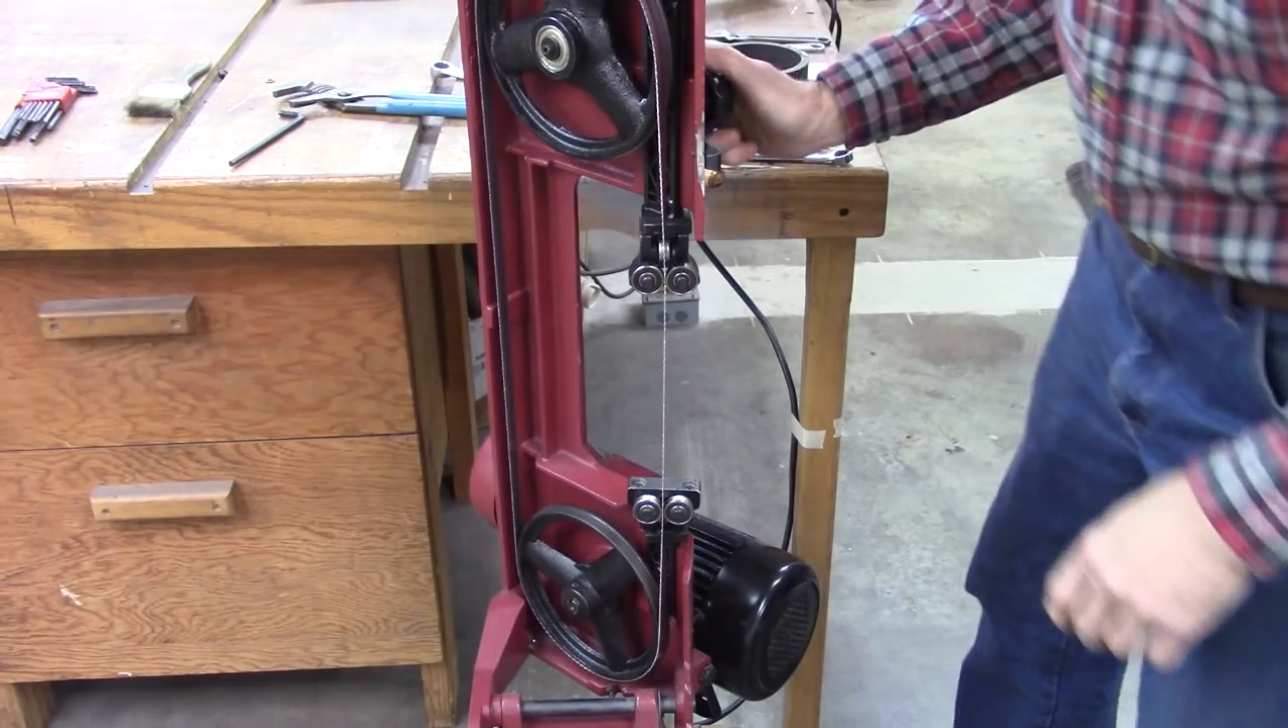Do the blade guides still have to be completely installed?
No.